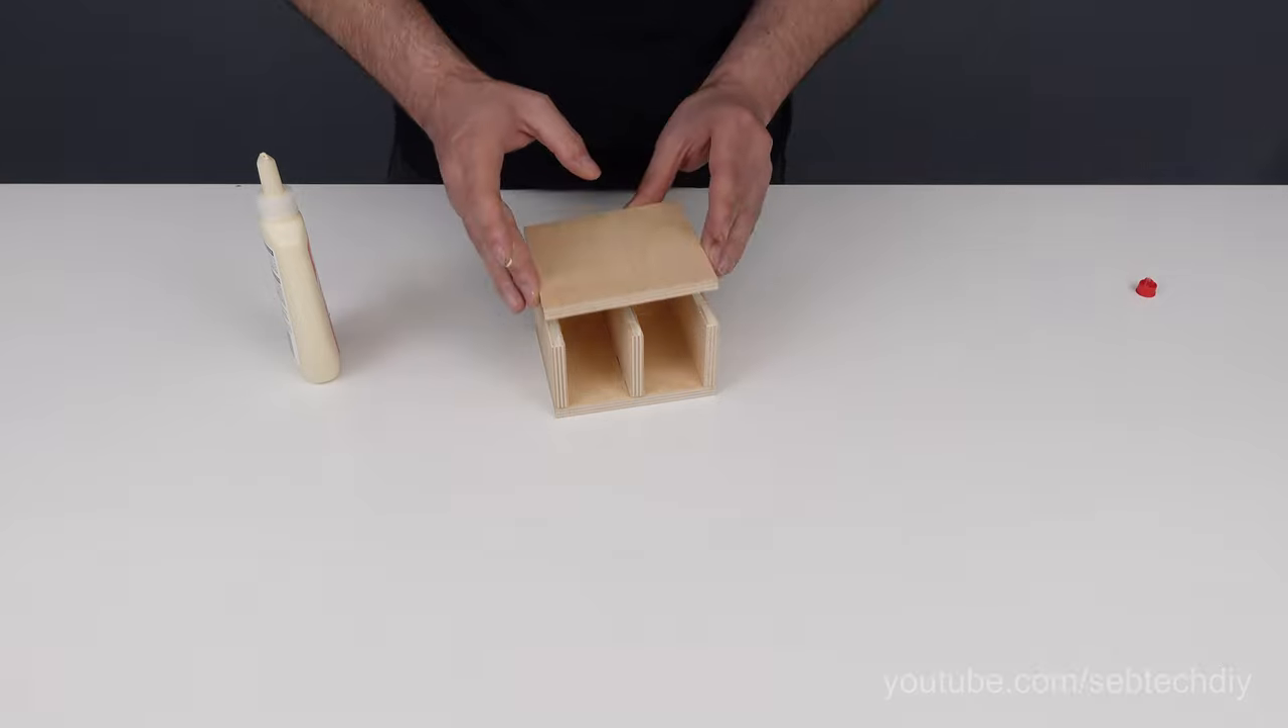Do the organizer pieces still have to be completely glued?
Yes.